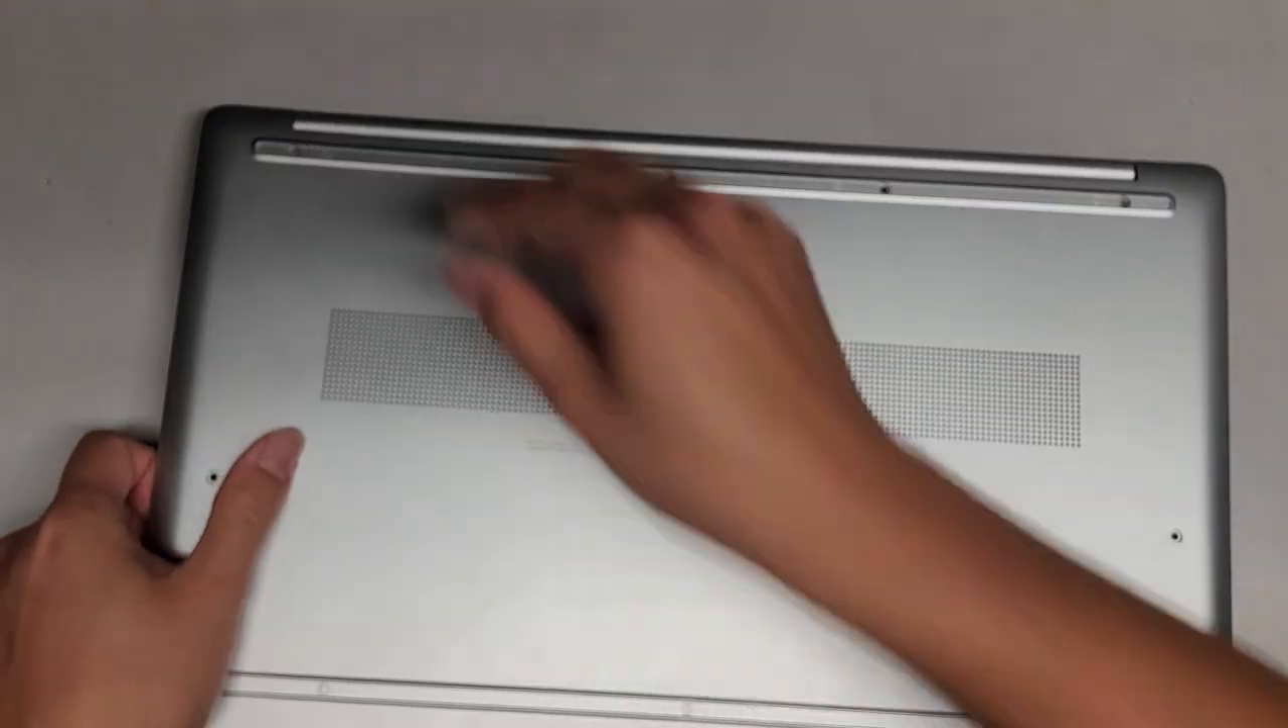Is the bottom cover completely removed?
No.